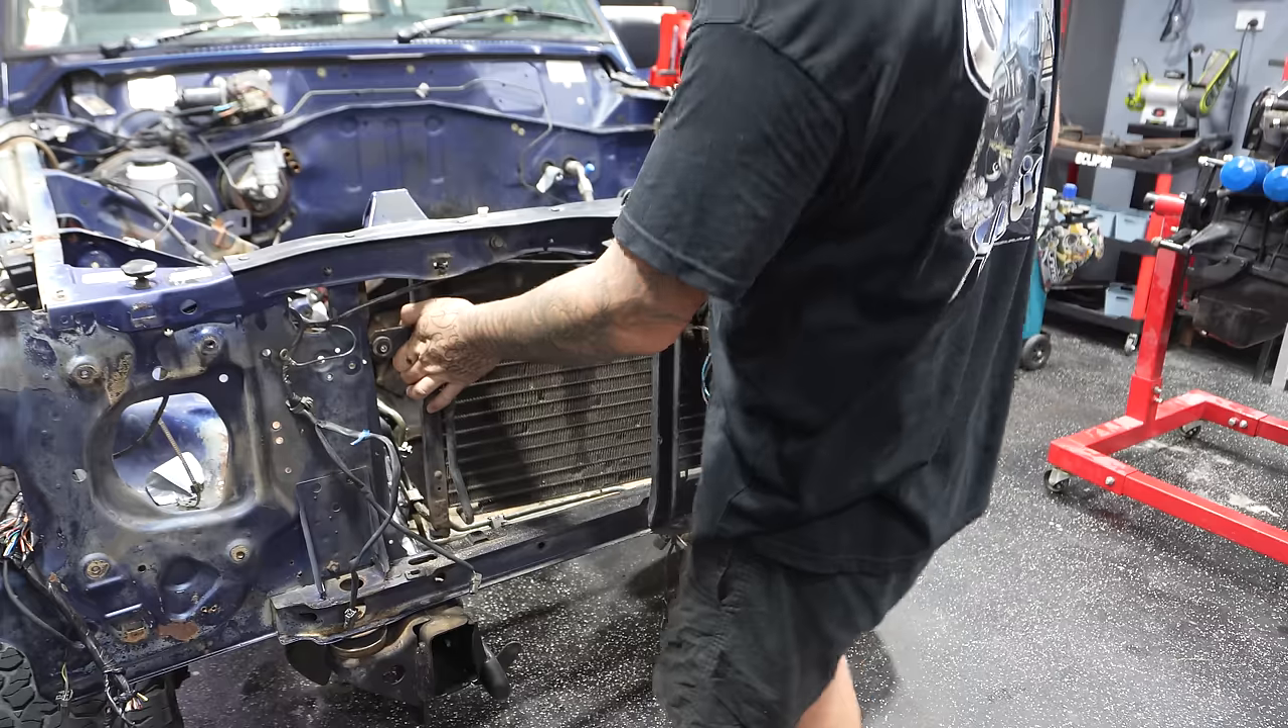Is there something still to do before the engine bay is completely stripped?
Yes.